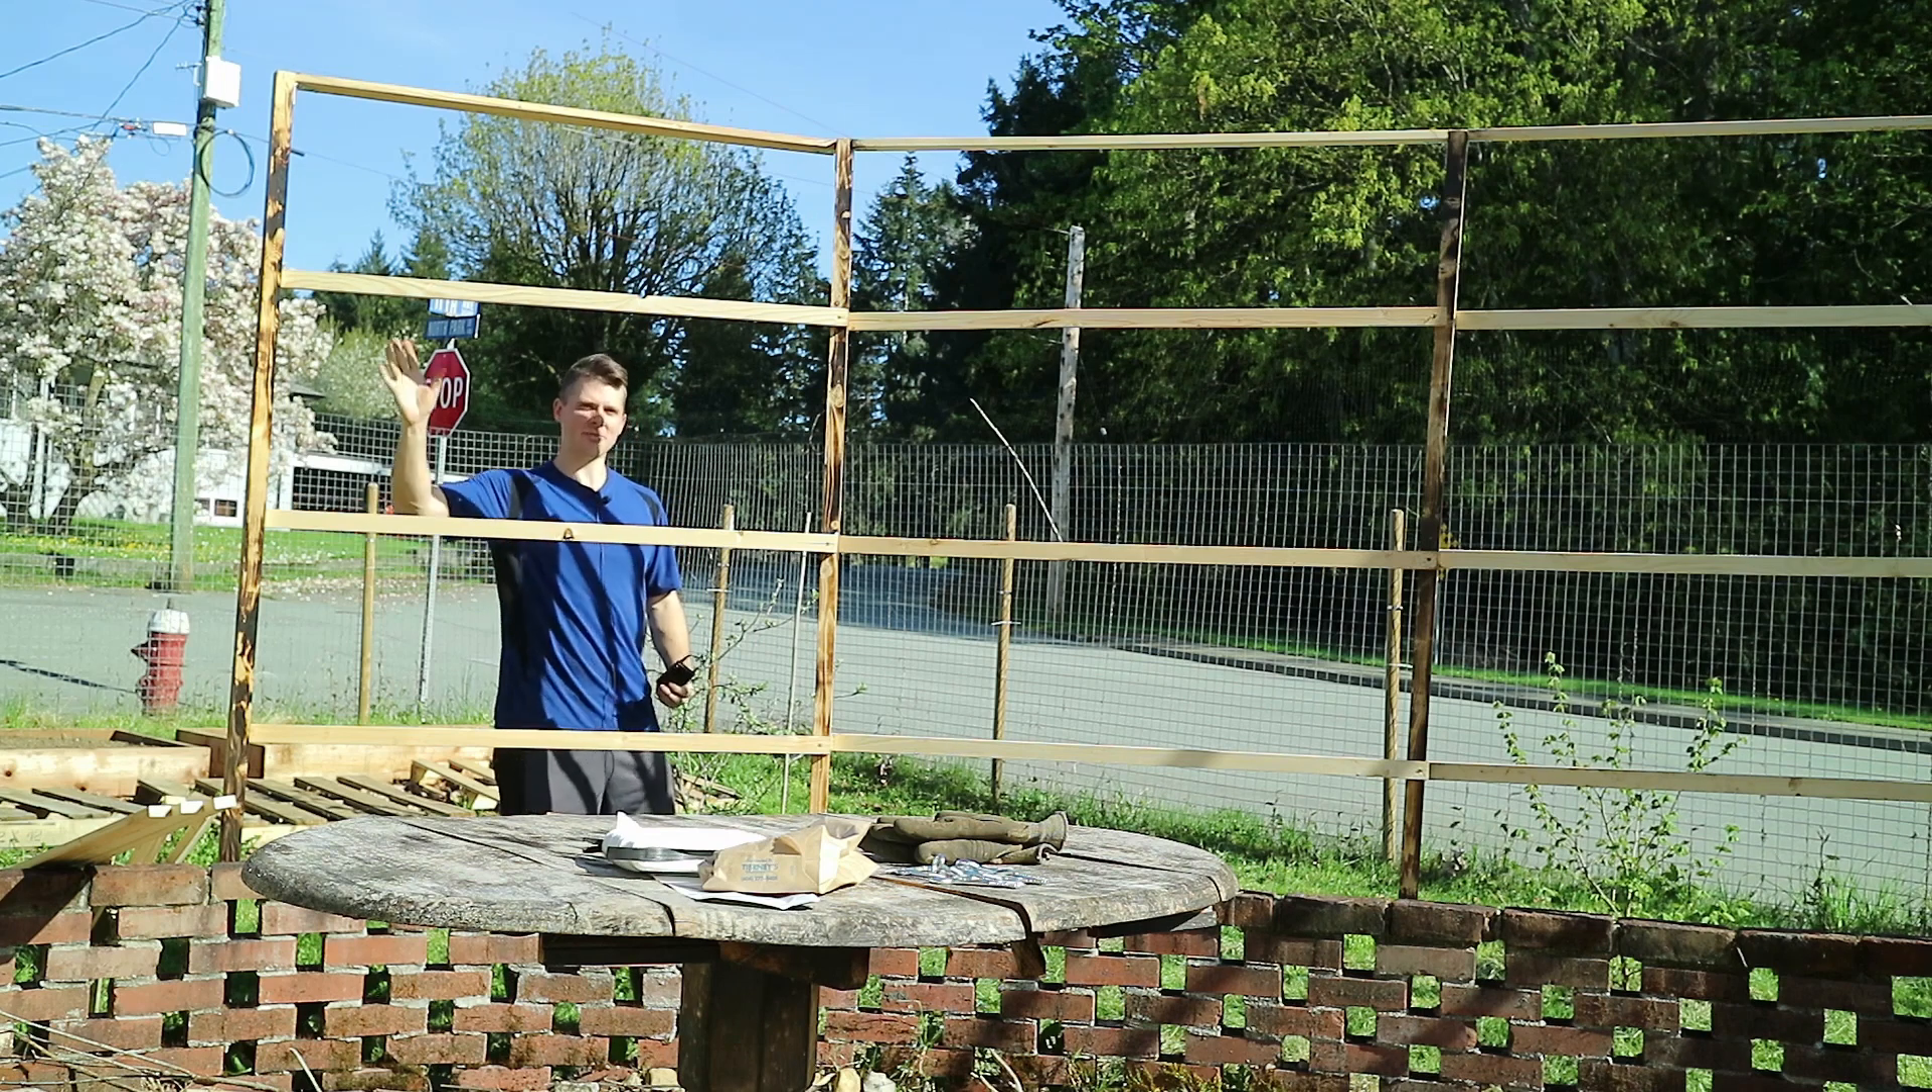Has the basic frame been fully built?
Yes.